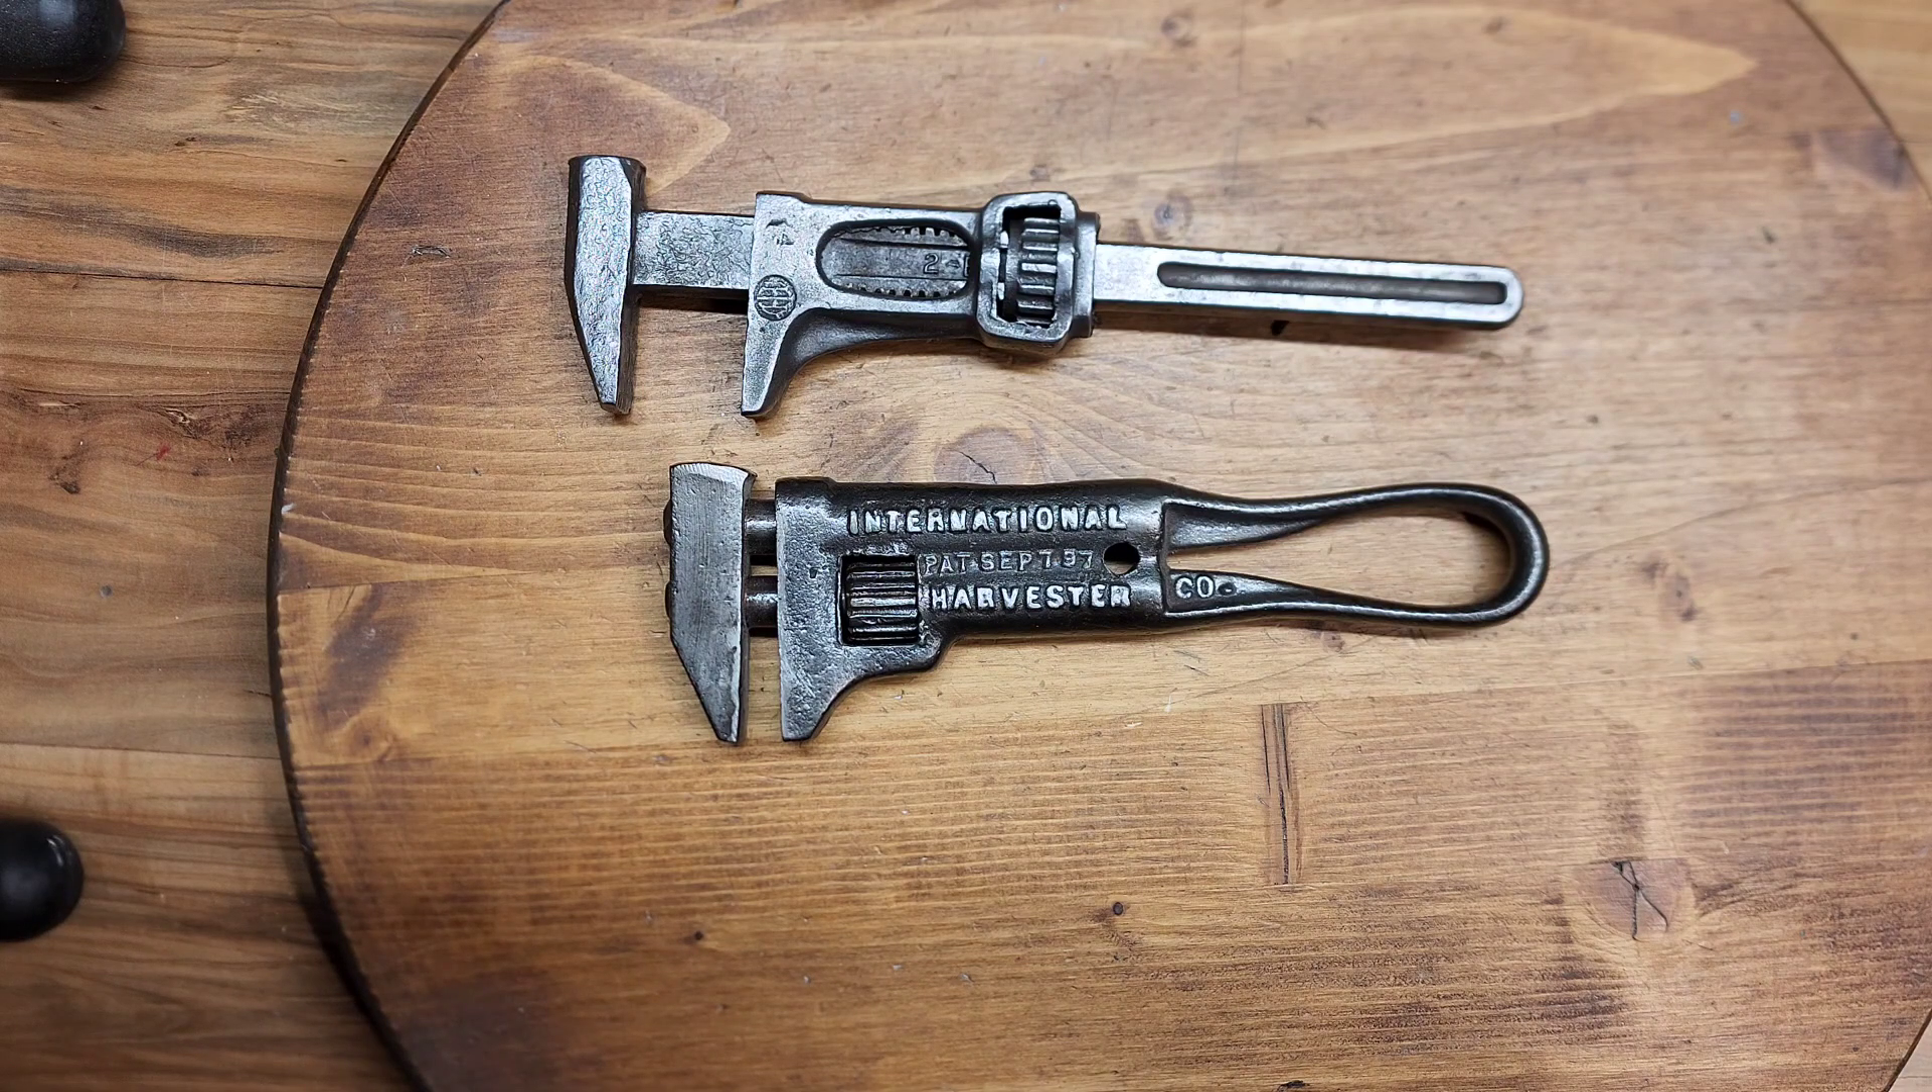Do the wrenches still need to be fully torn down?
Yes.